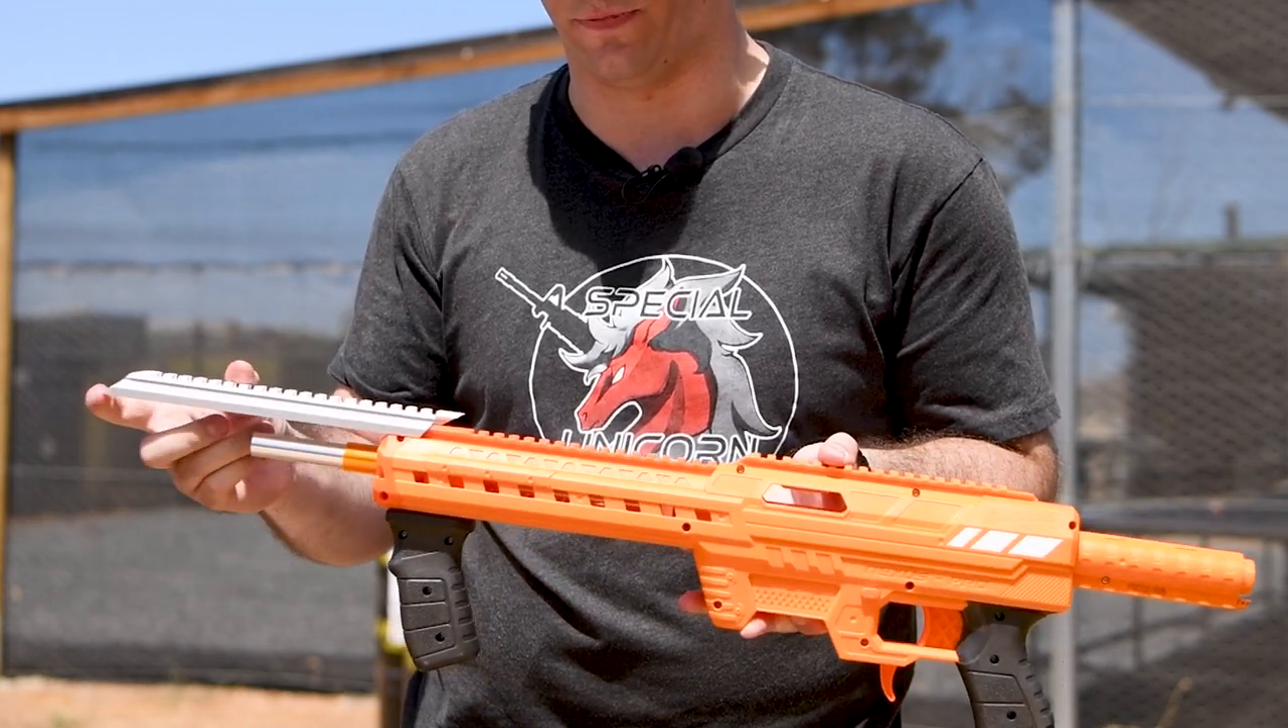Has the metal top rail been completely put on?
No.